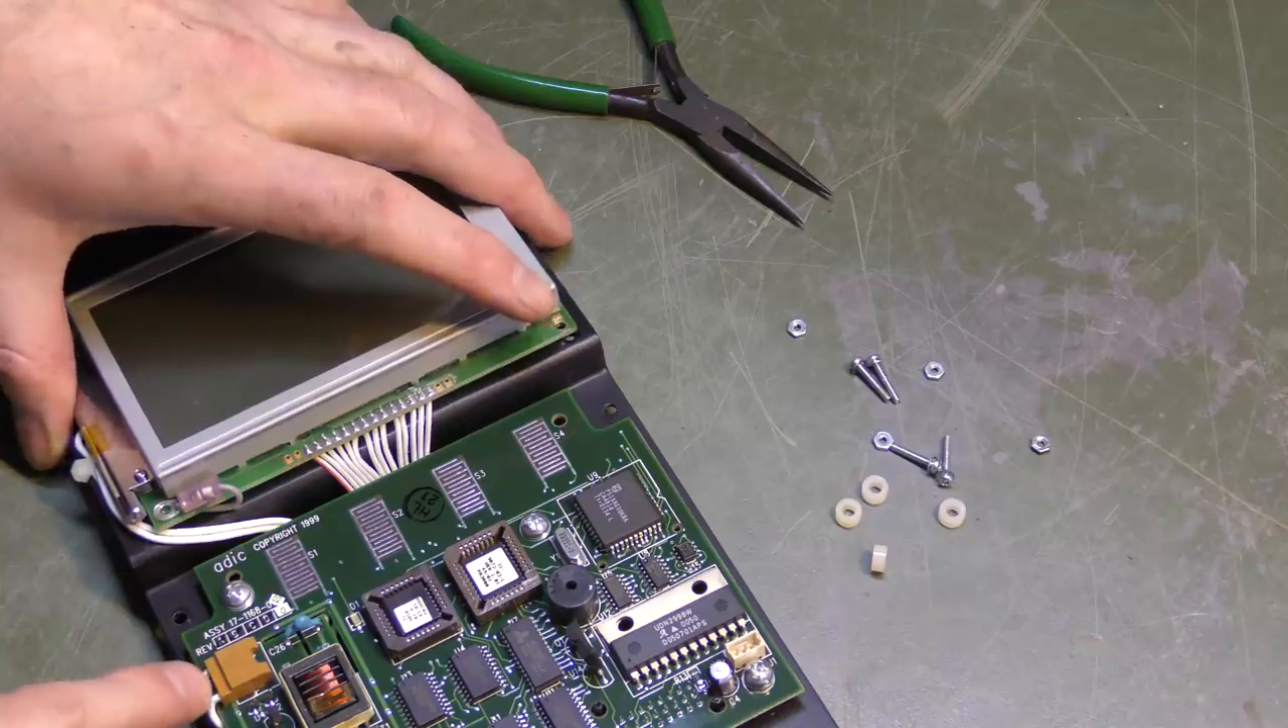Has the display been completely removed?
No.